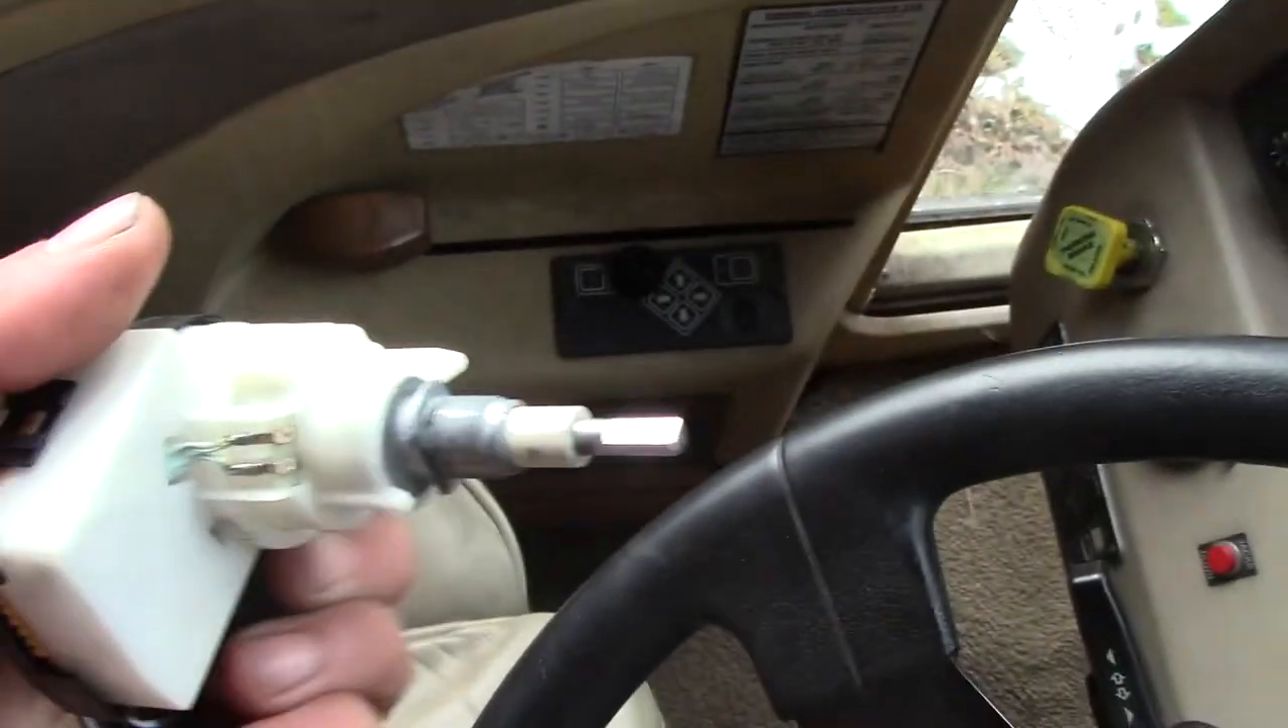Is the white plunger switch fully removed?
Yes.